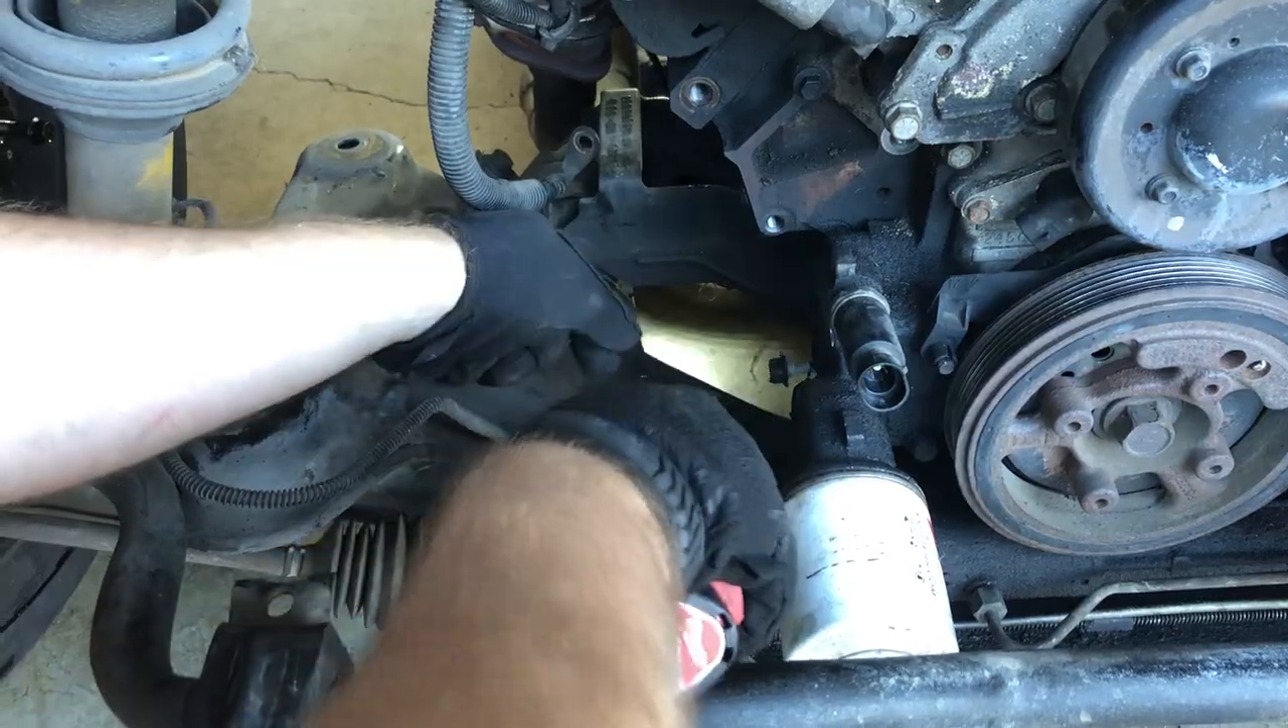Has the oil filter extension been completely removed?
No.